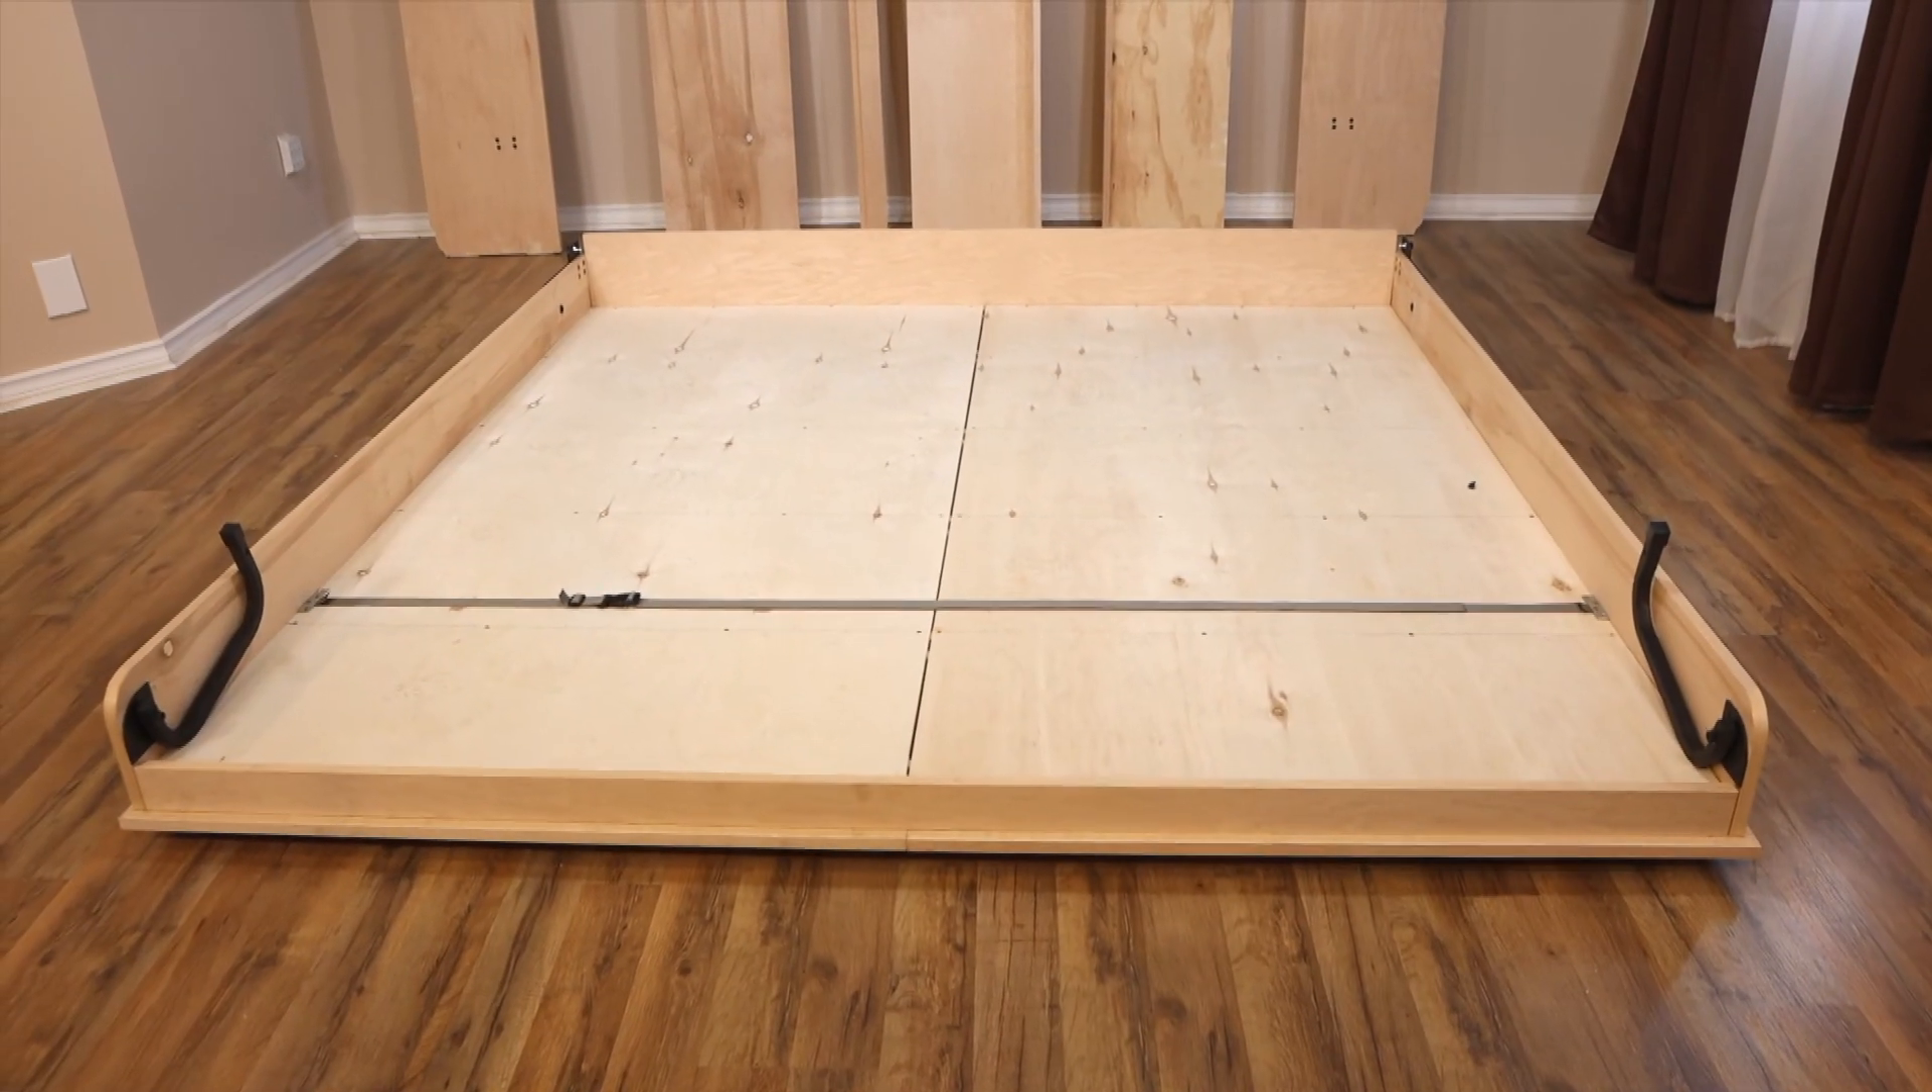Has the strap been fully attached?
Yes.